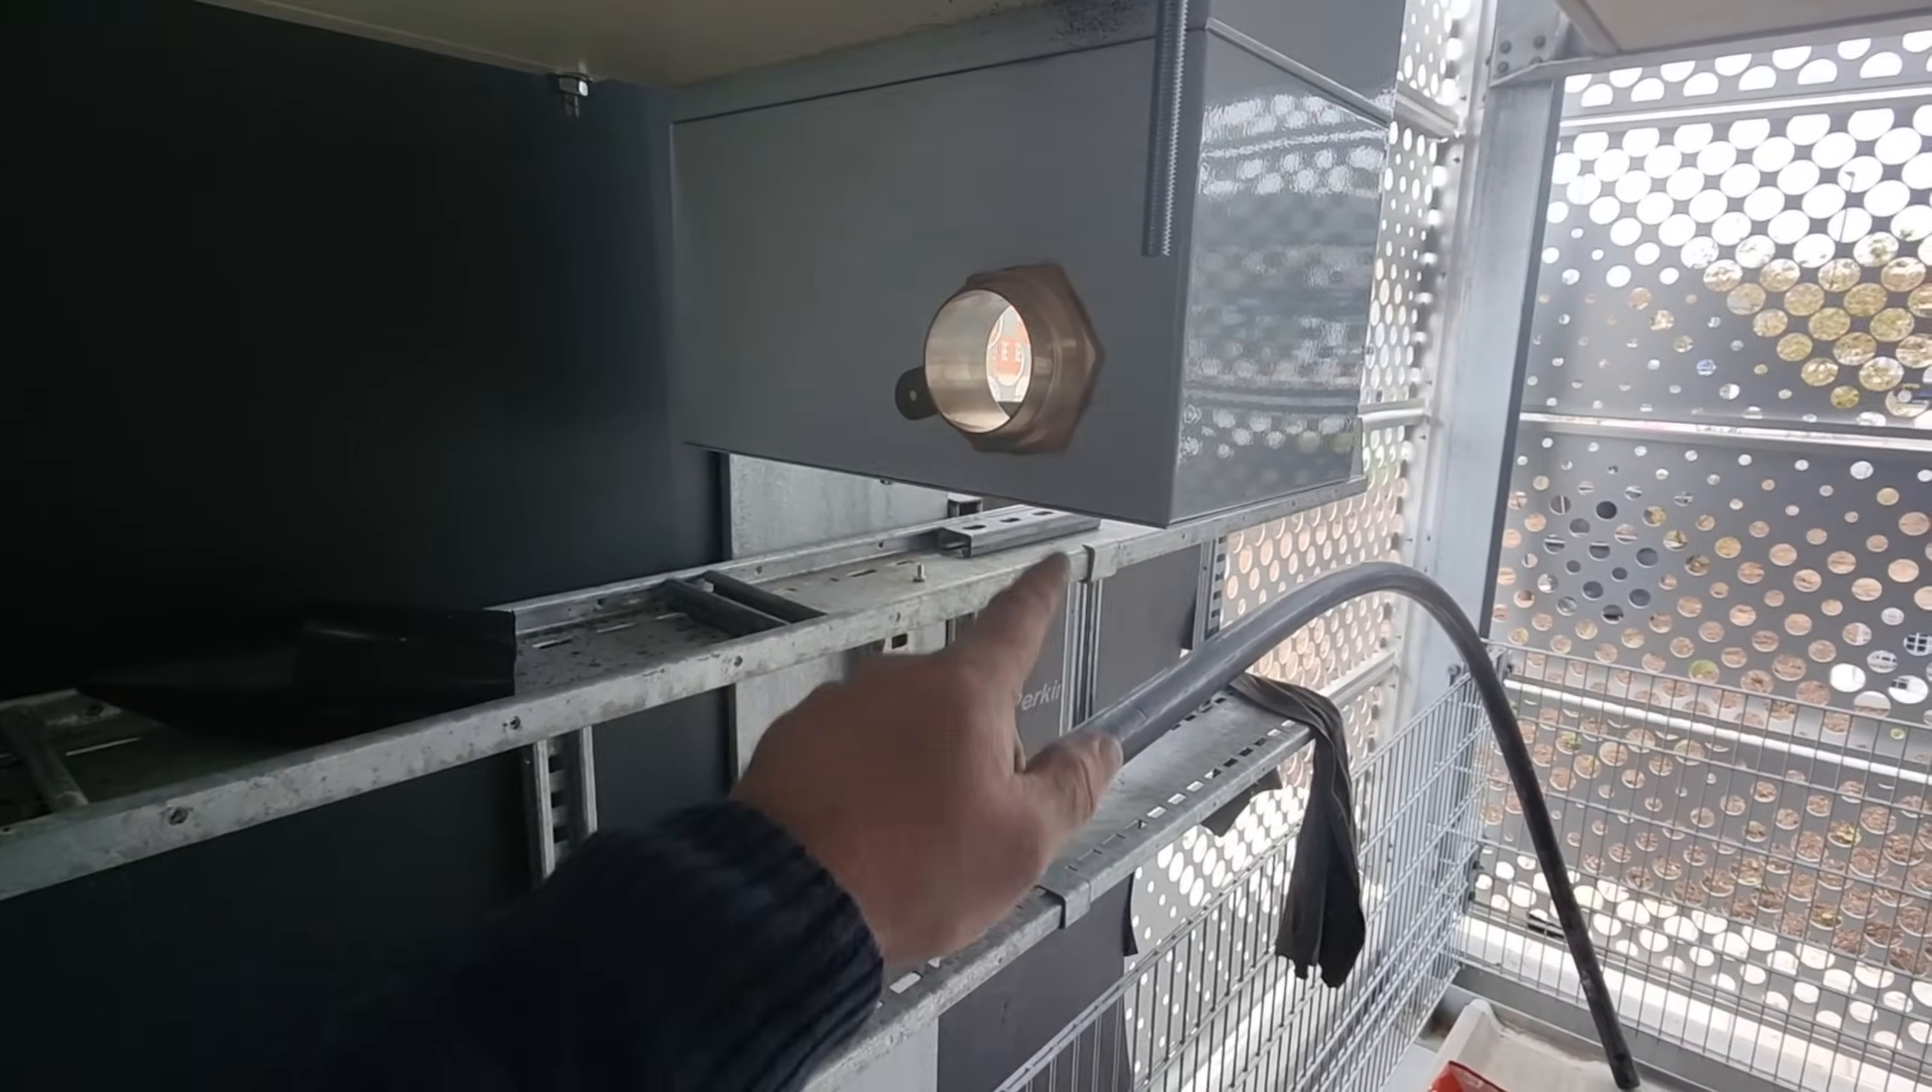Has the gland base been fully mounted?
Yes.